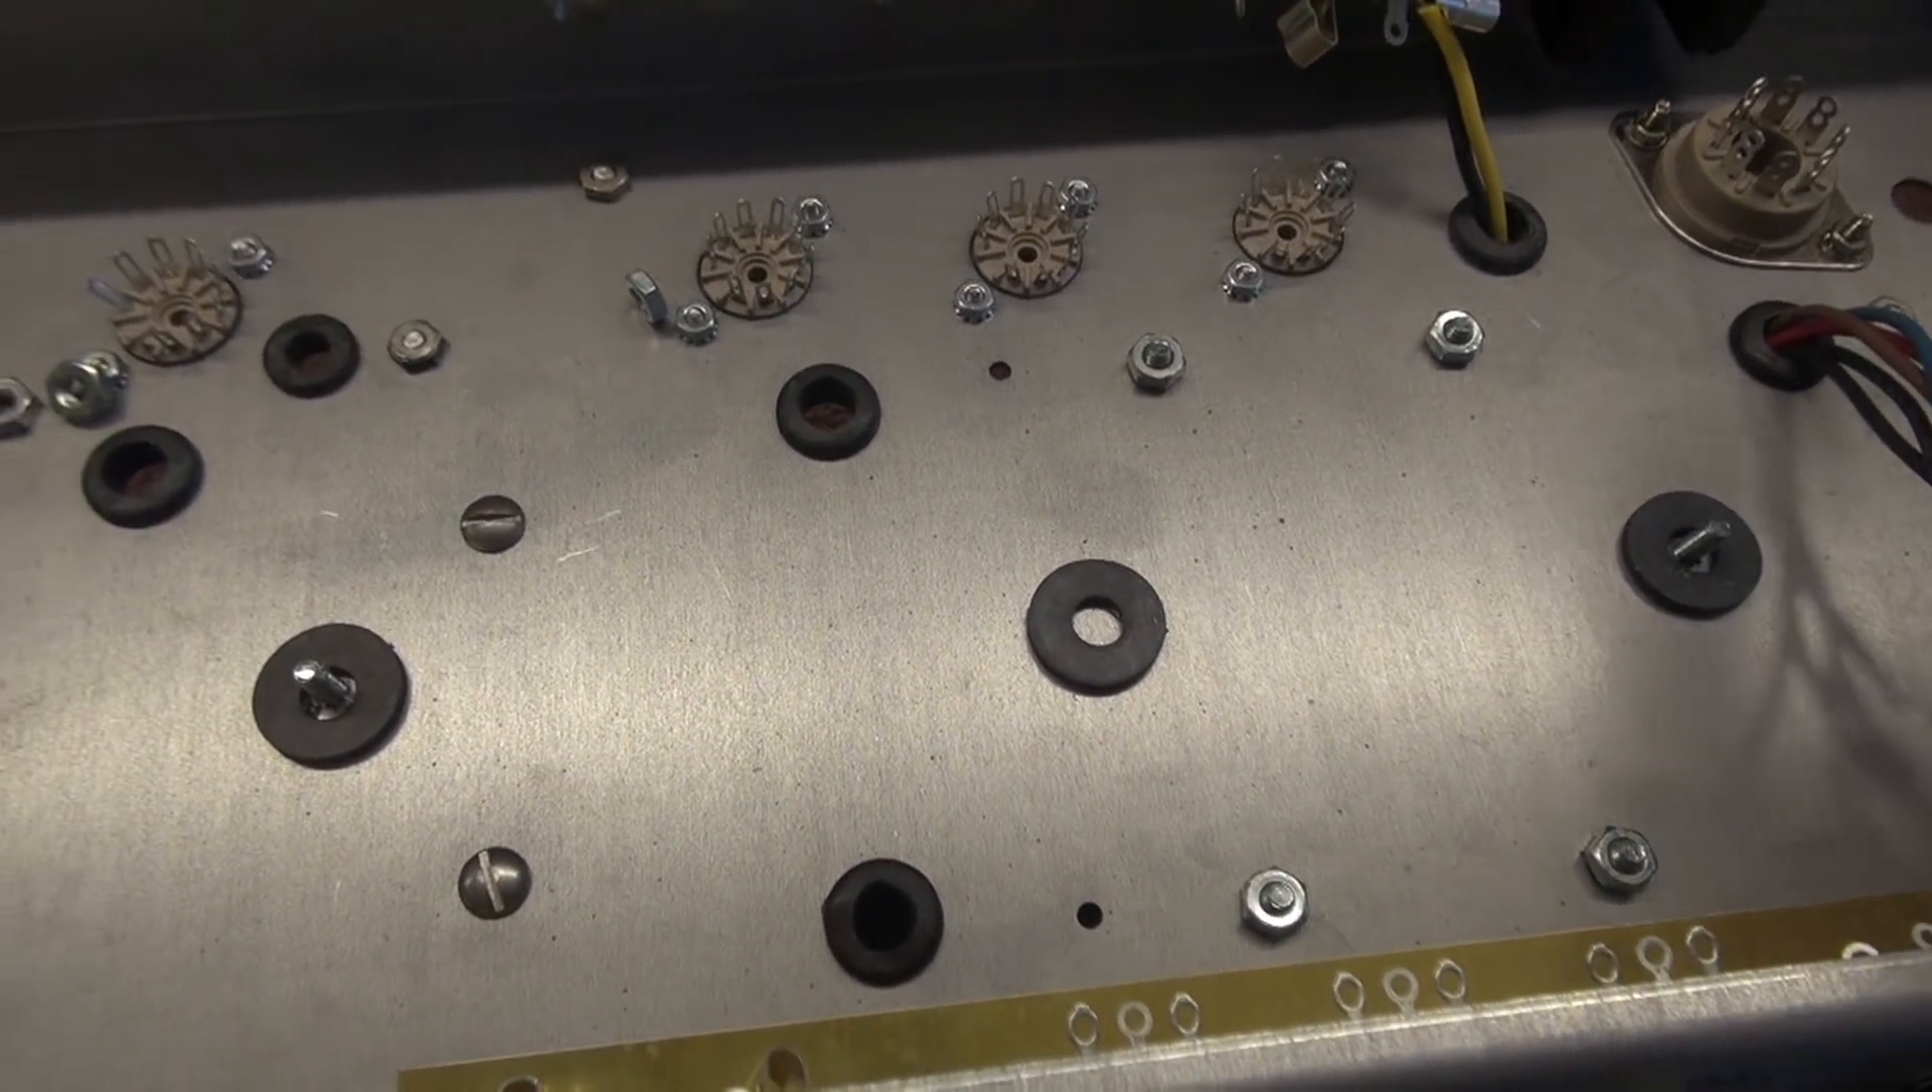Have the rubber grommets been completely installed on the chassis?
Yes.